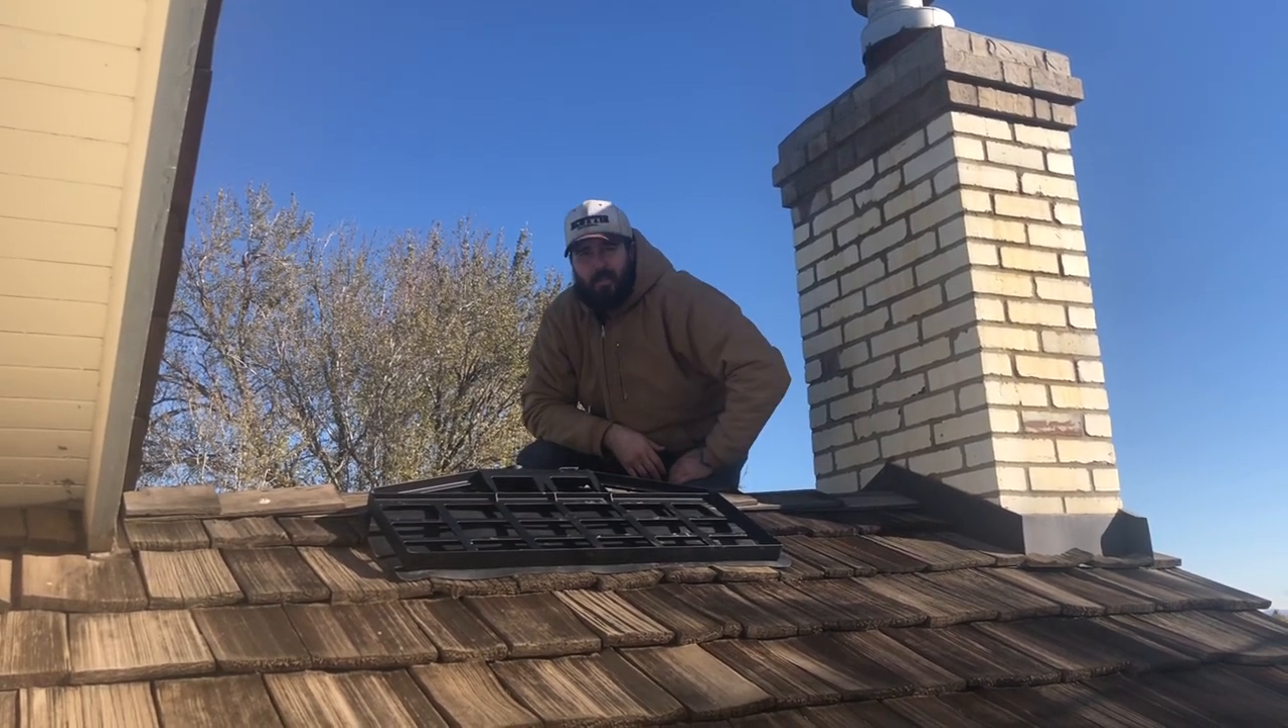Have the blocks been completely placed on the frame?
No.